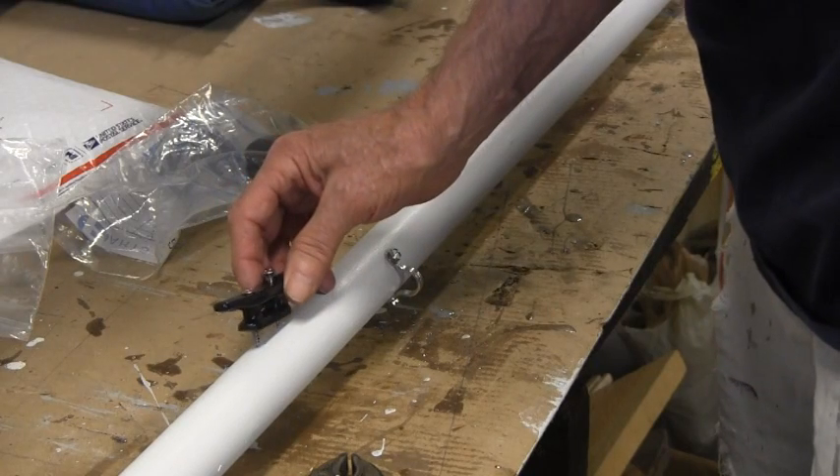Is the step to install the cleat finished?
No.